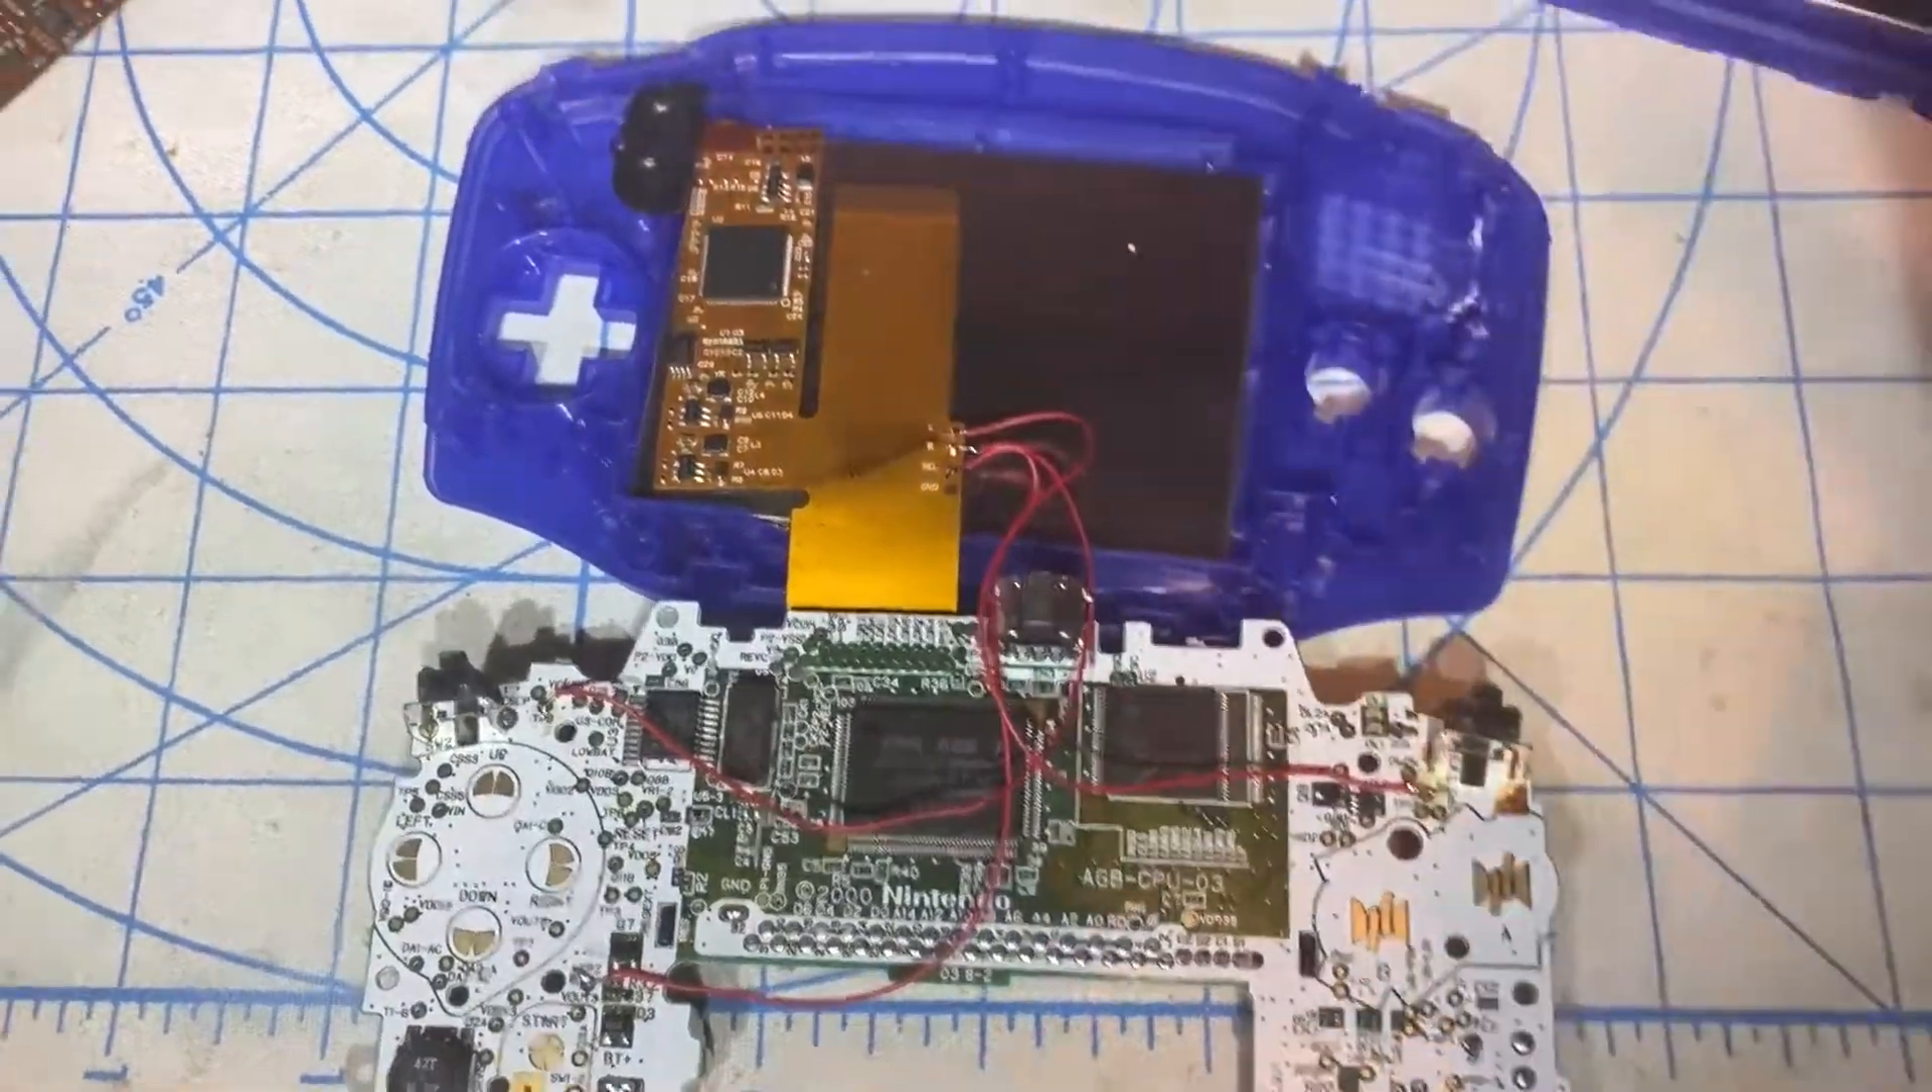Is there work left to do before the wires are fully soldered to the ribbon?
No.